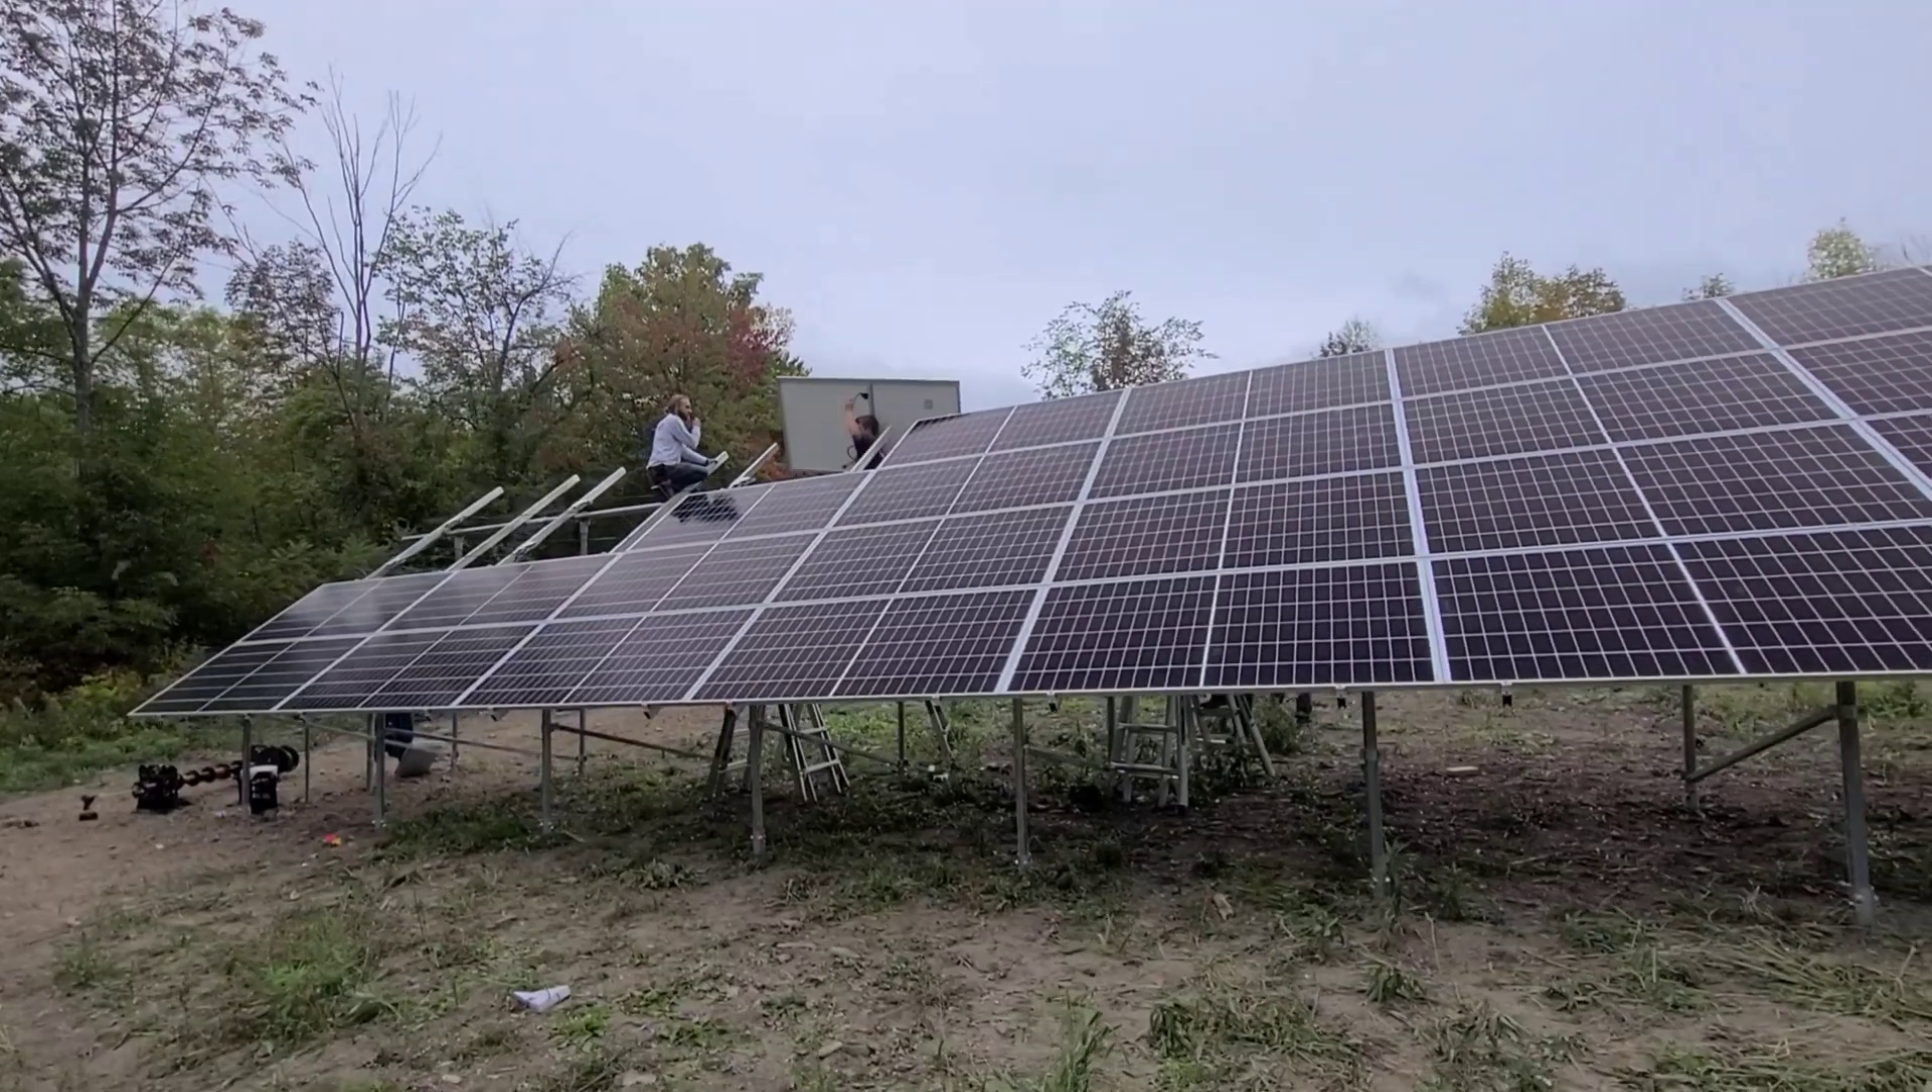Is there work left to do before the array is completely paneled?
Yes.